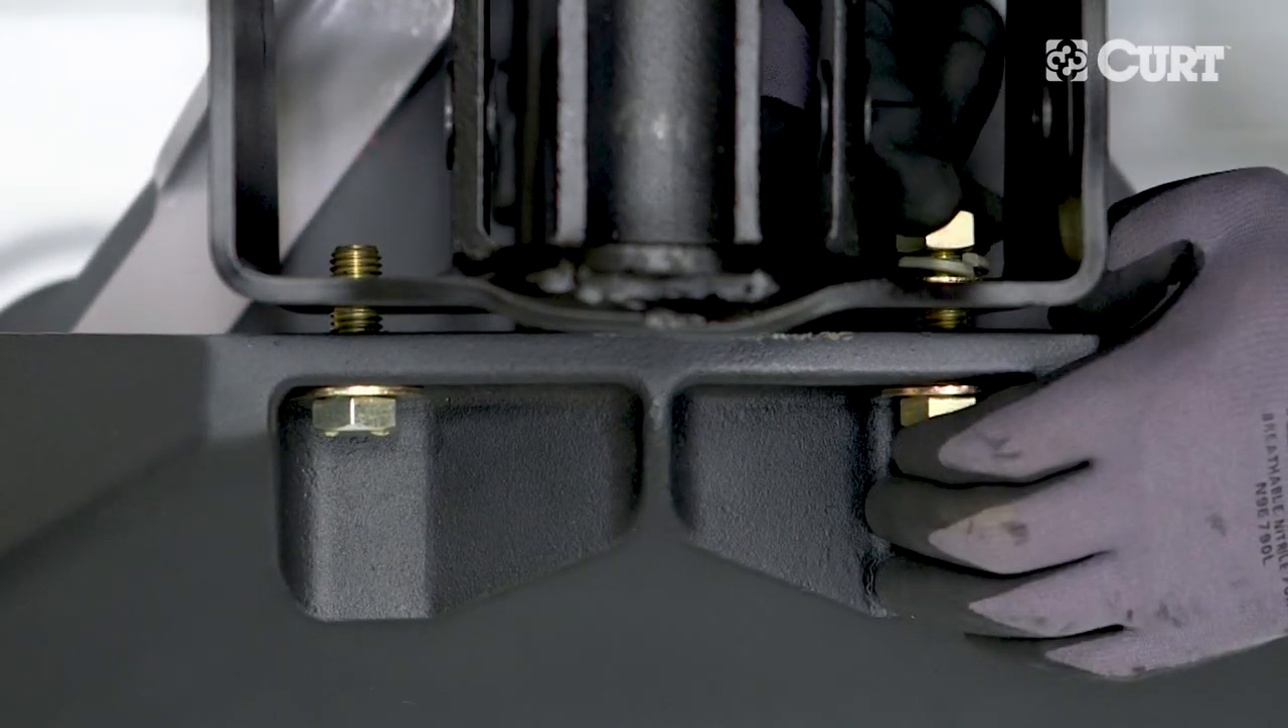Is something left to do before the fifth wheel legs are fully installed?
Yes.